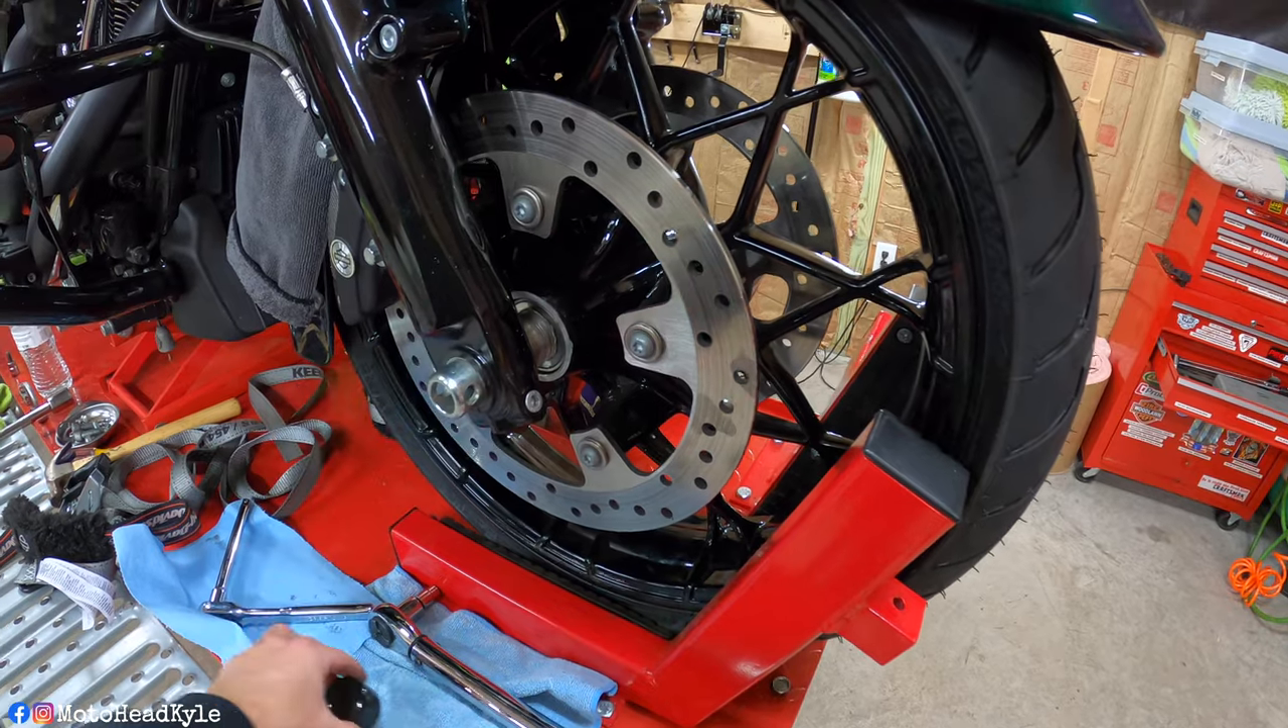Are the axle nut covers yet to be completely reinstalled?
Yes.